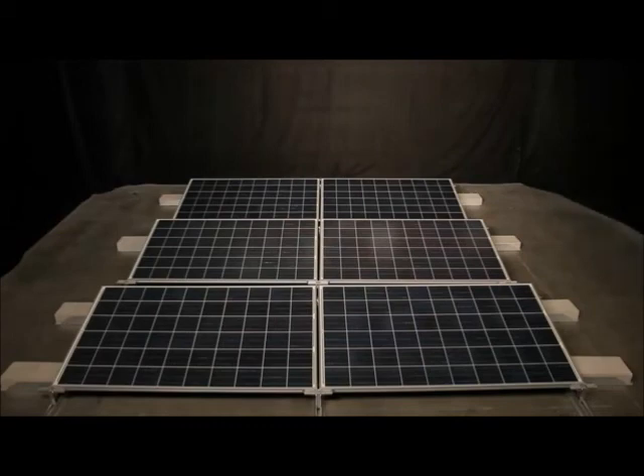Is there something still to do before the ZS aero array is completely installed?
No.